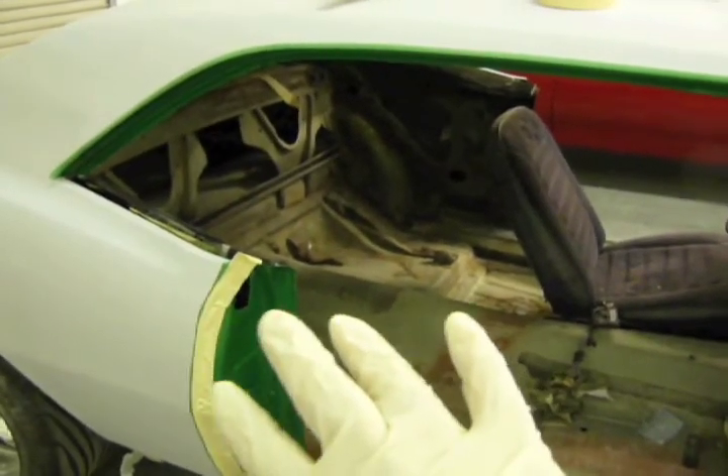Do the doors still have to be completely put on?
Yes.